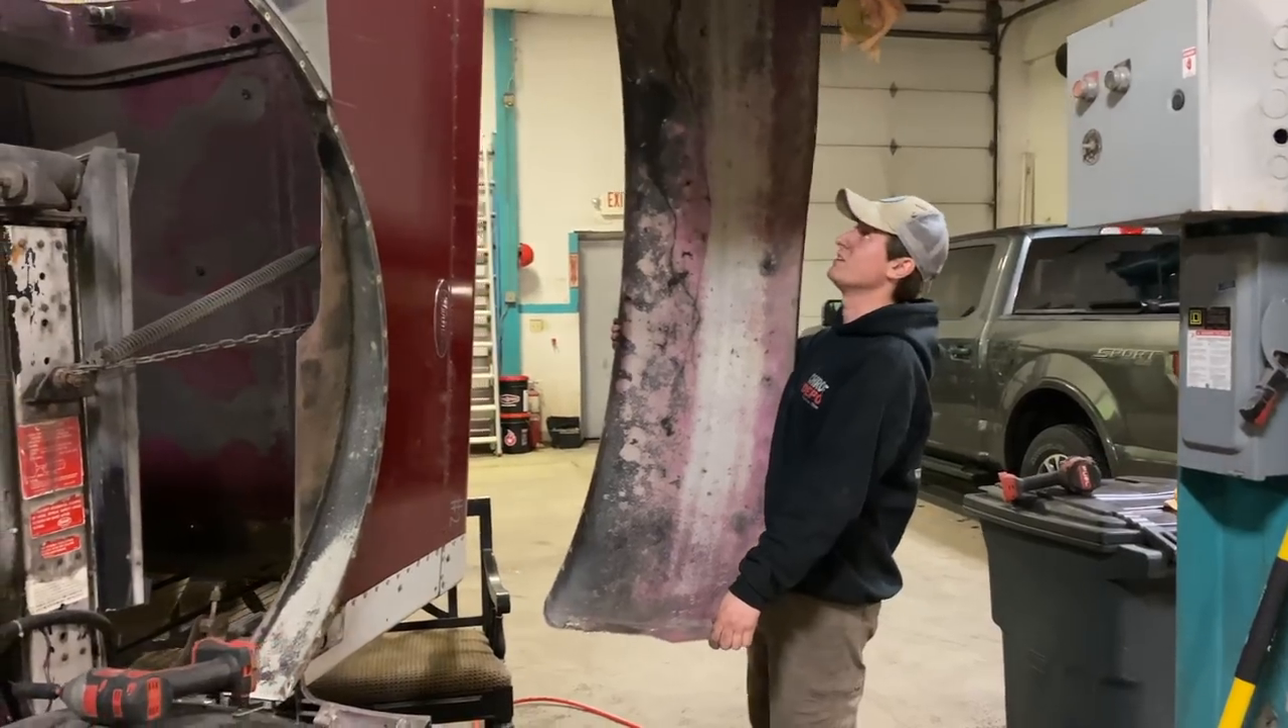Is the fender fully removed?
Yes.